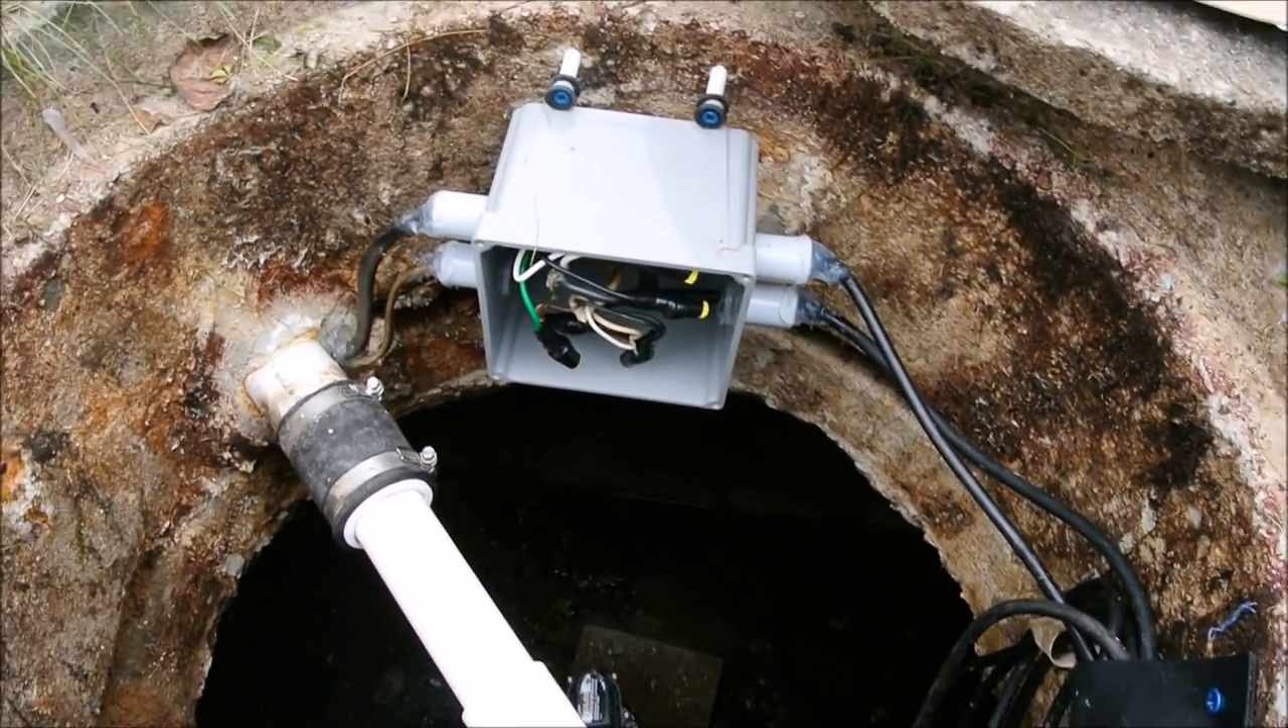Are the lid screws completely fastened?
No.